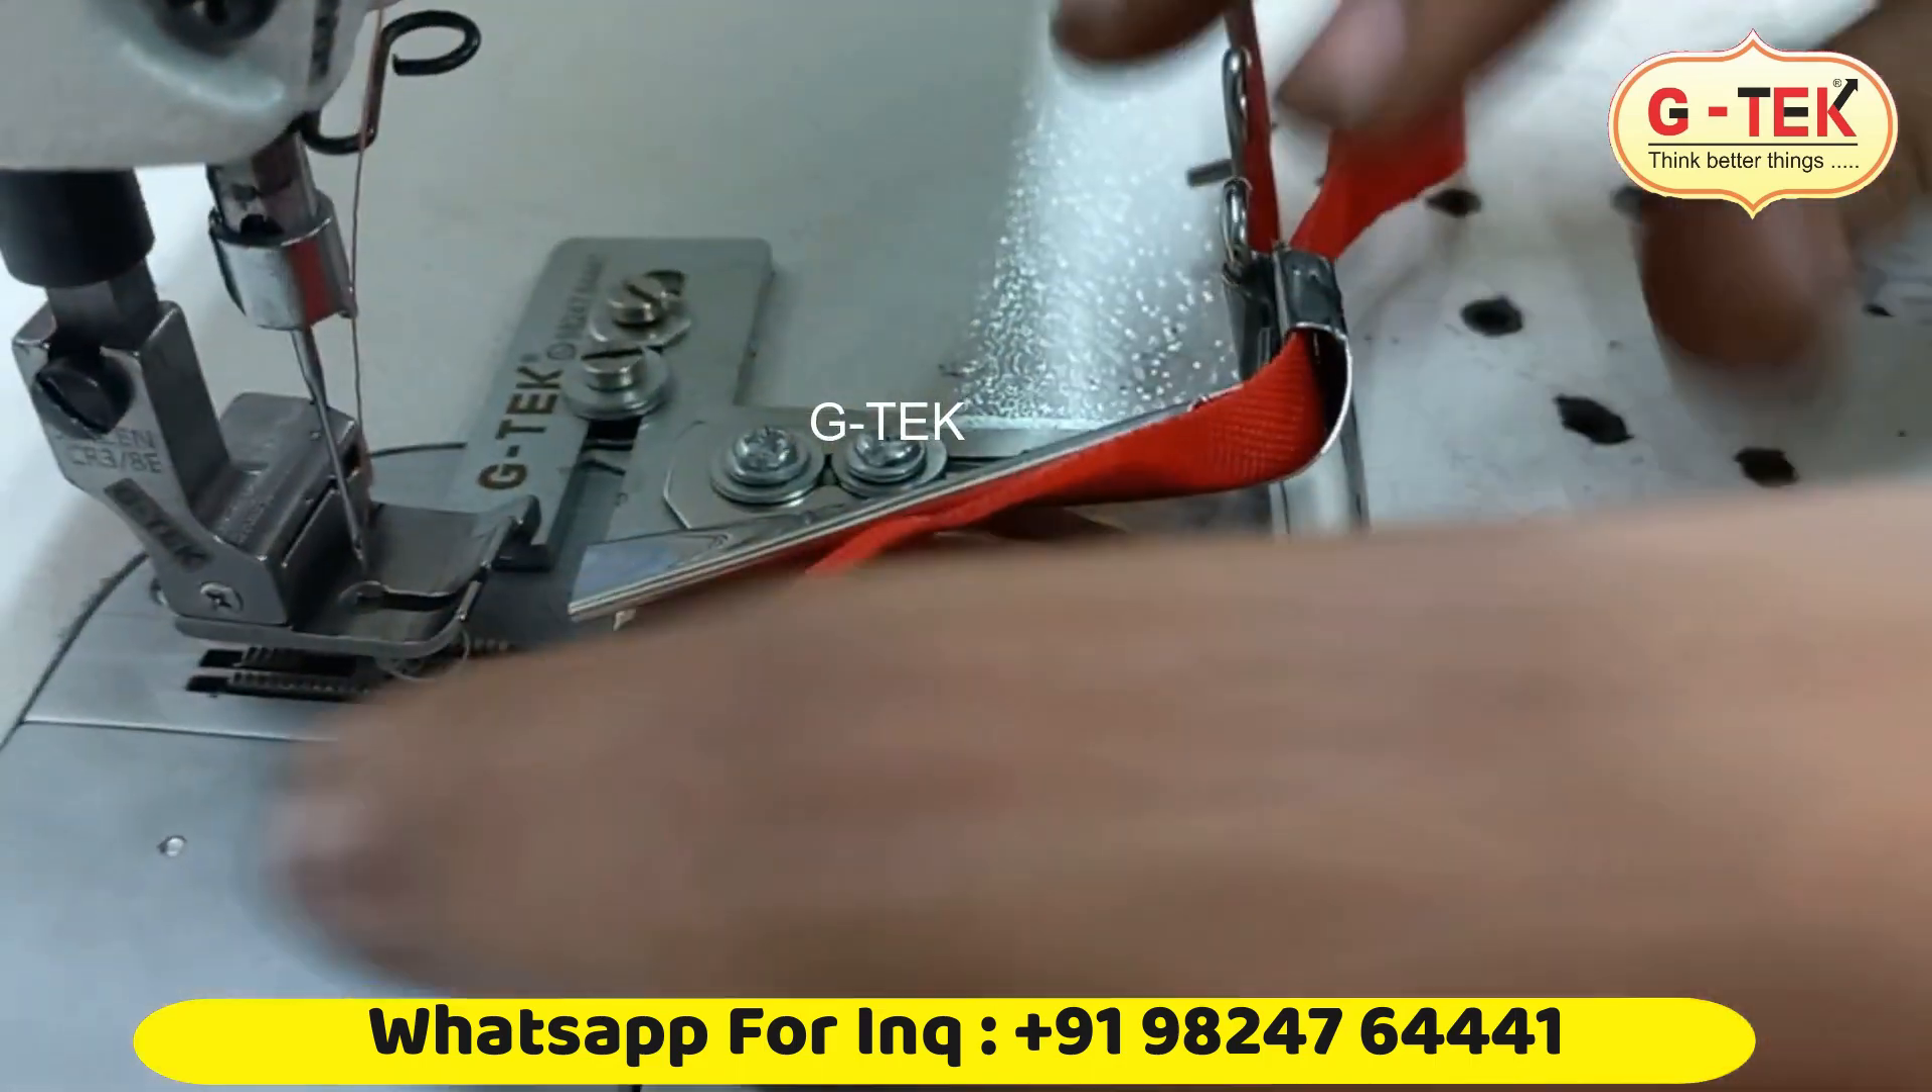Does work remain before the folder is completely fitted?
No.